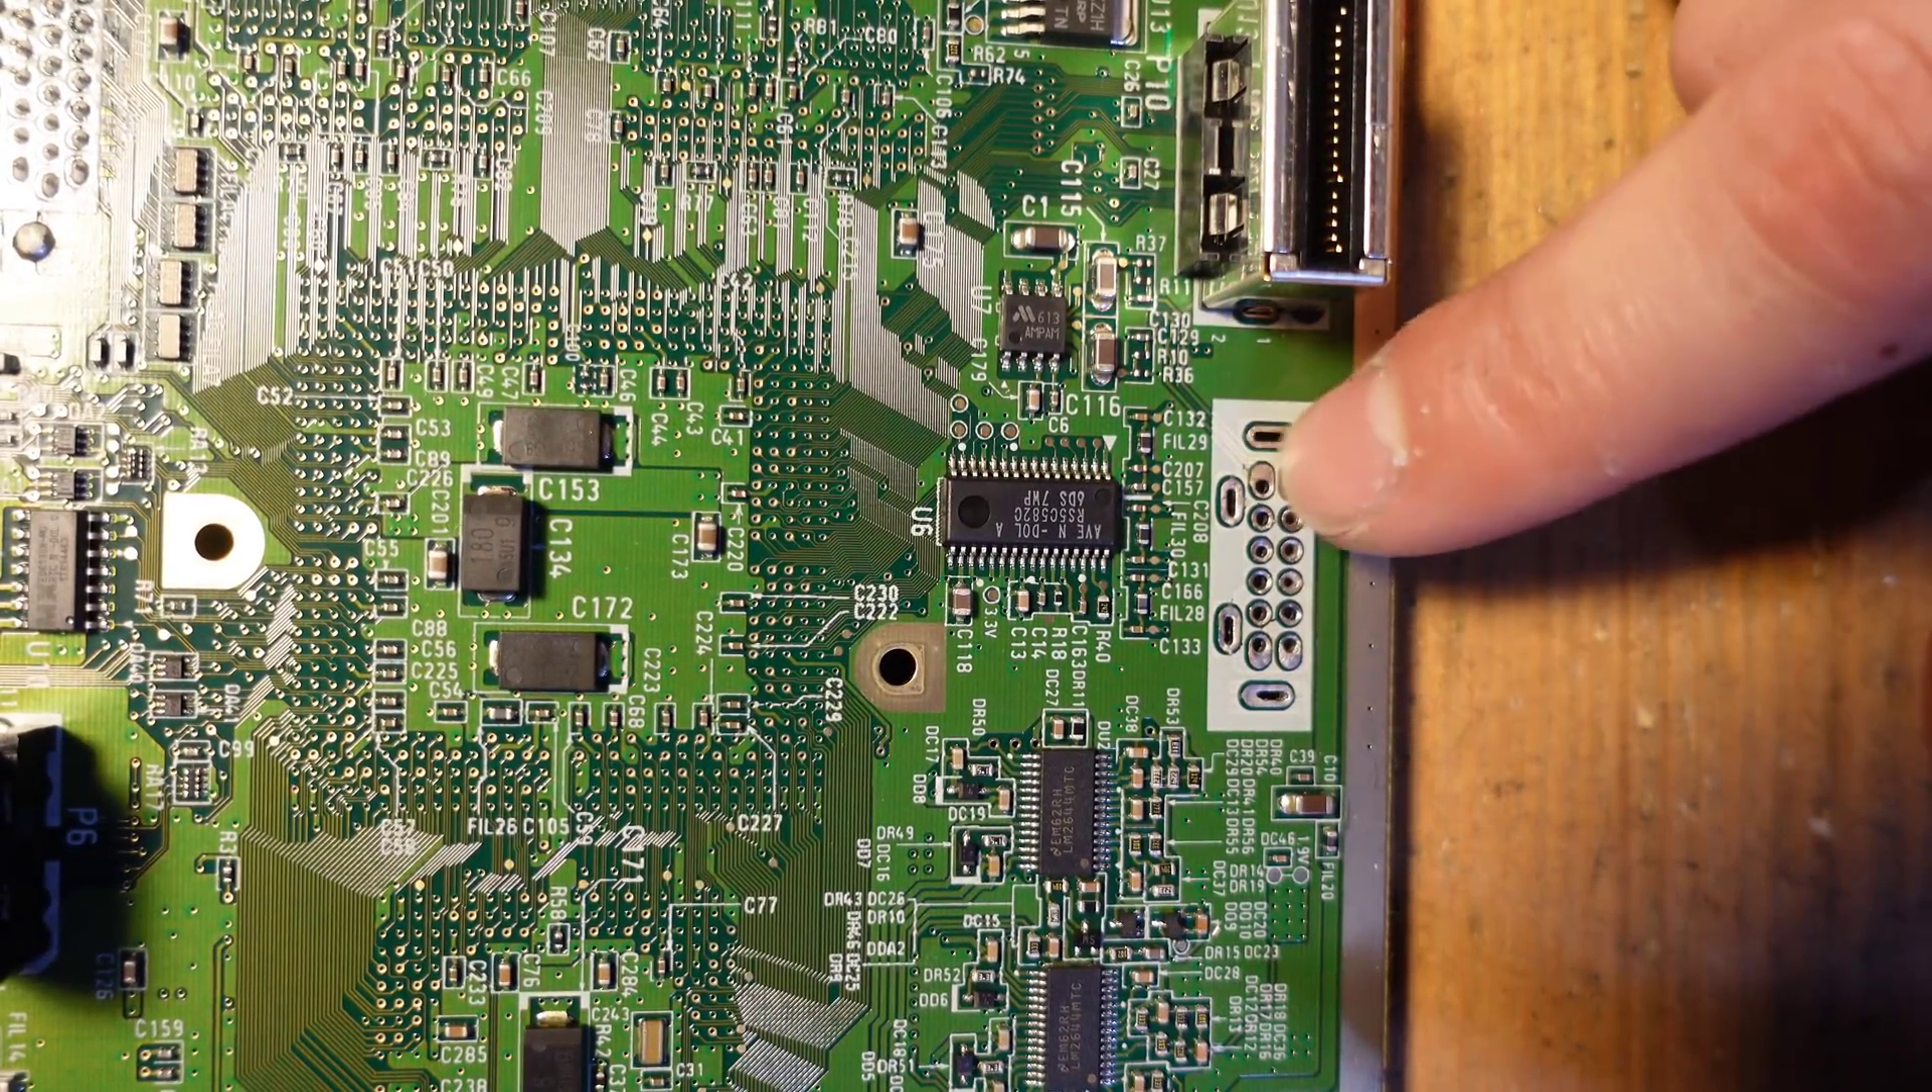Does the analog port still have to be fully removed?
No.